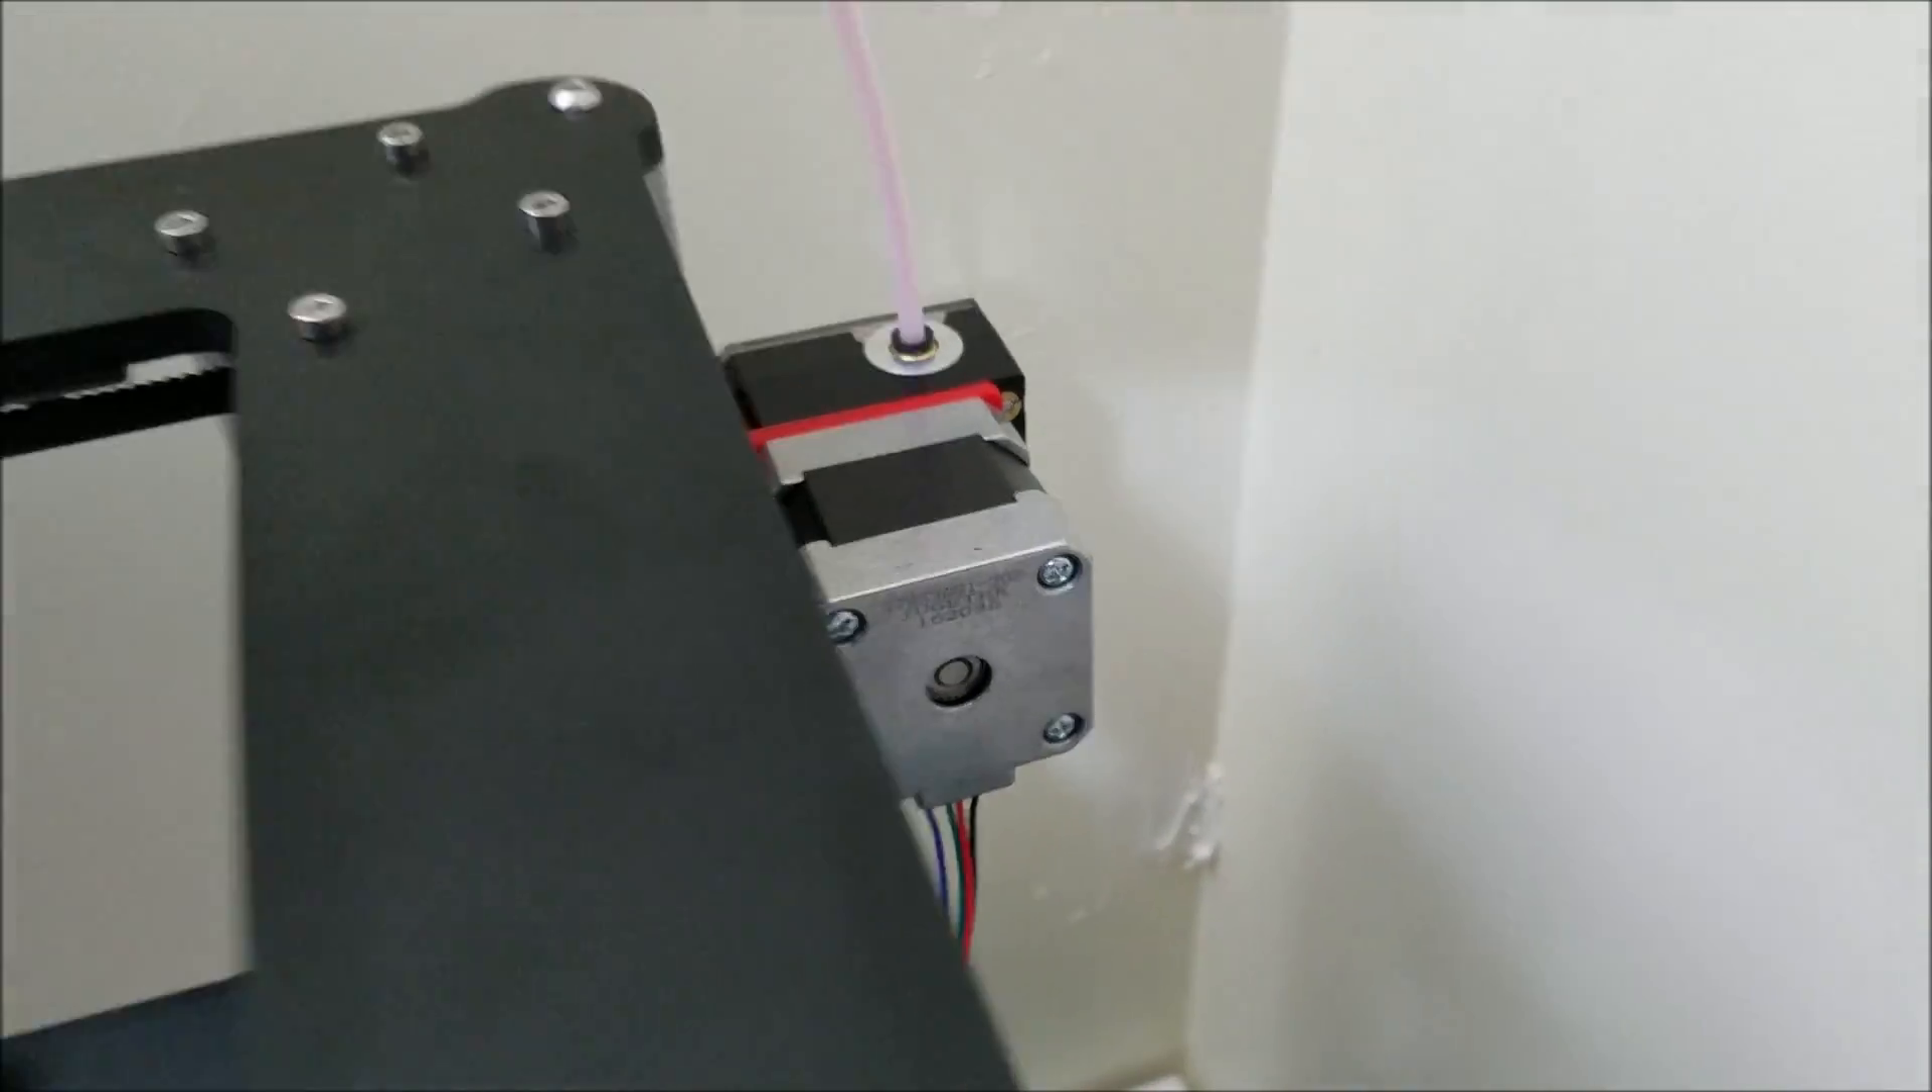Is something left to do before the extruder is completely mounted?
No.